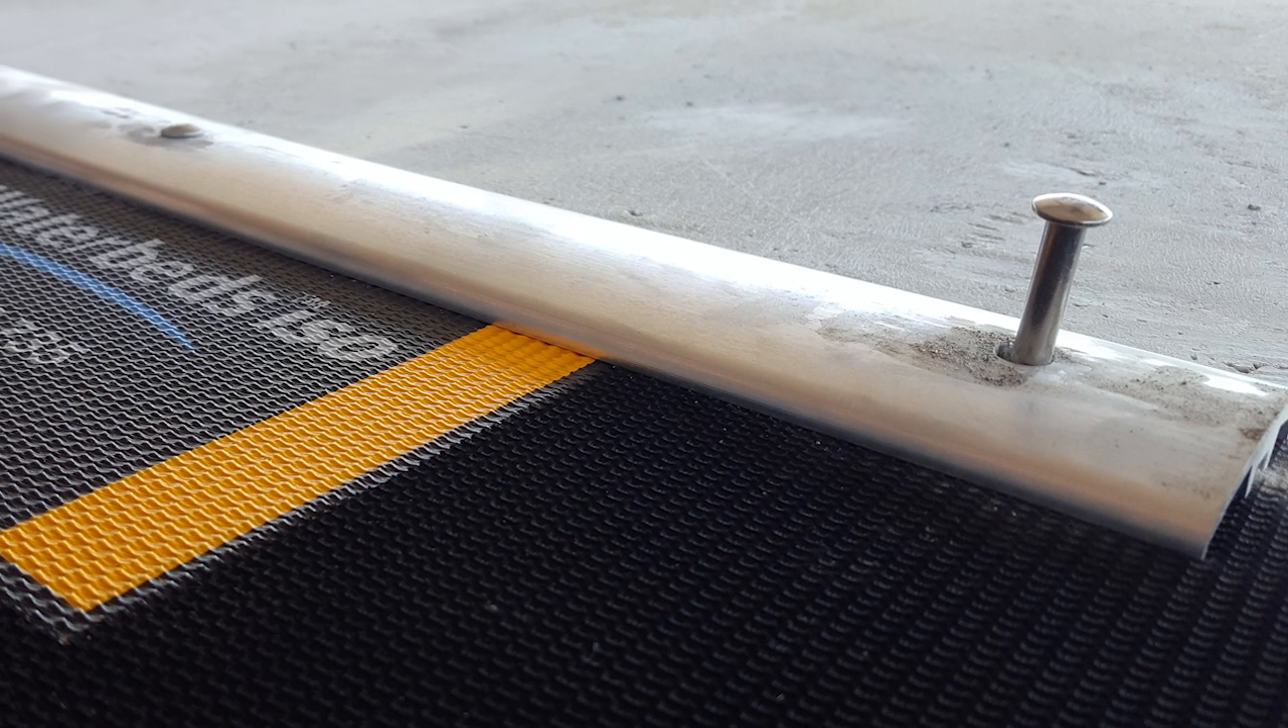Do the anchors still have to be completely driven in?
Yes.